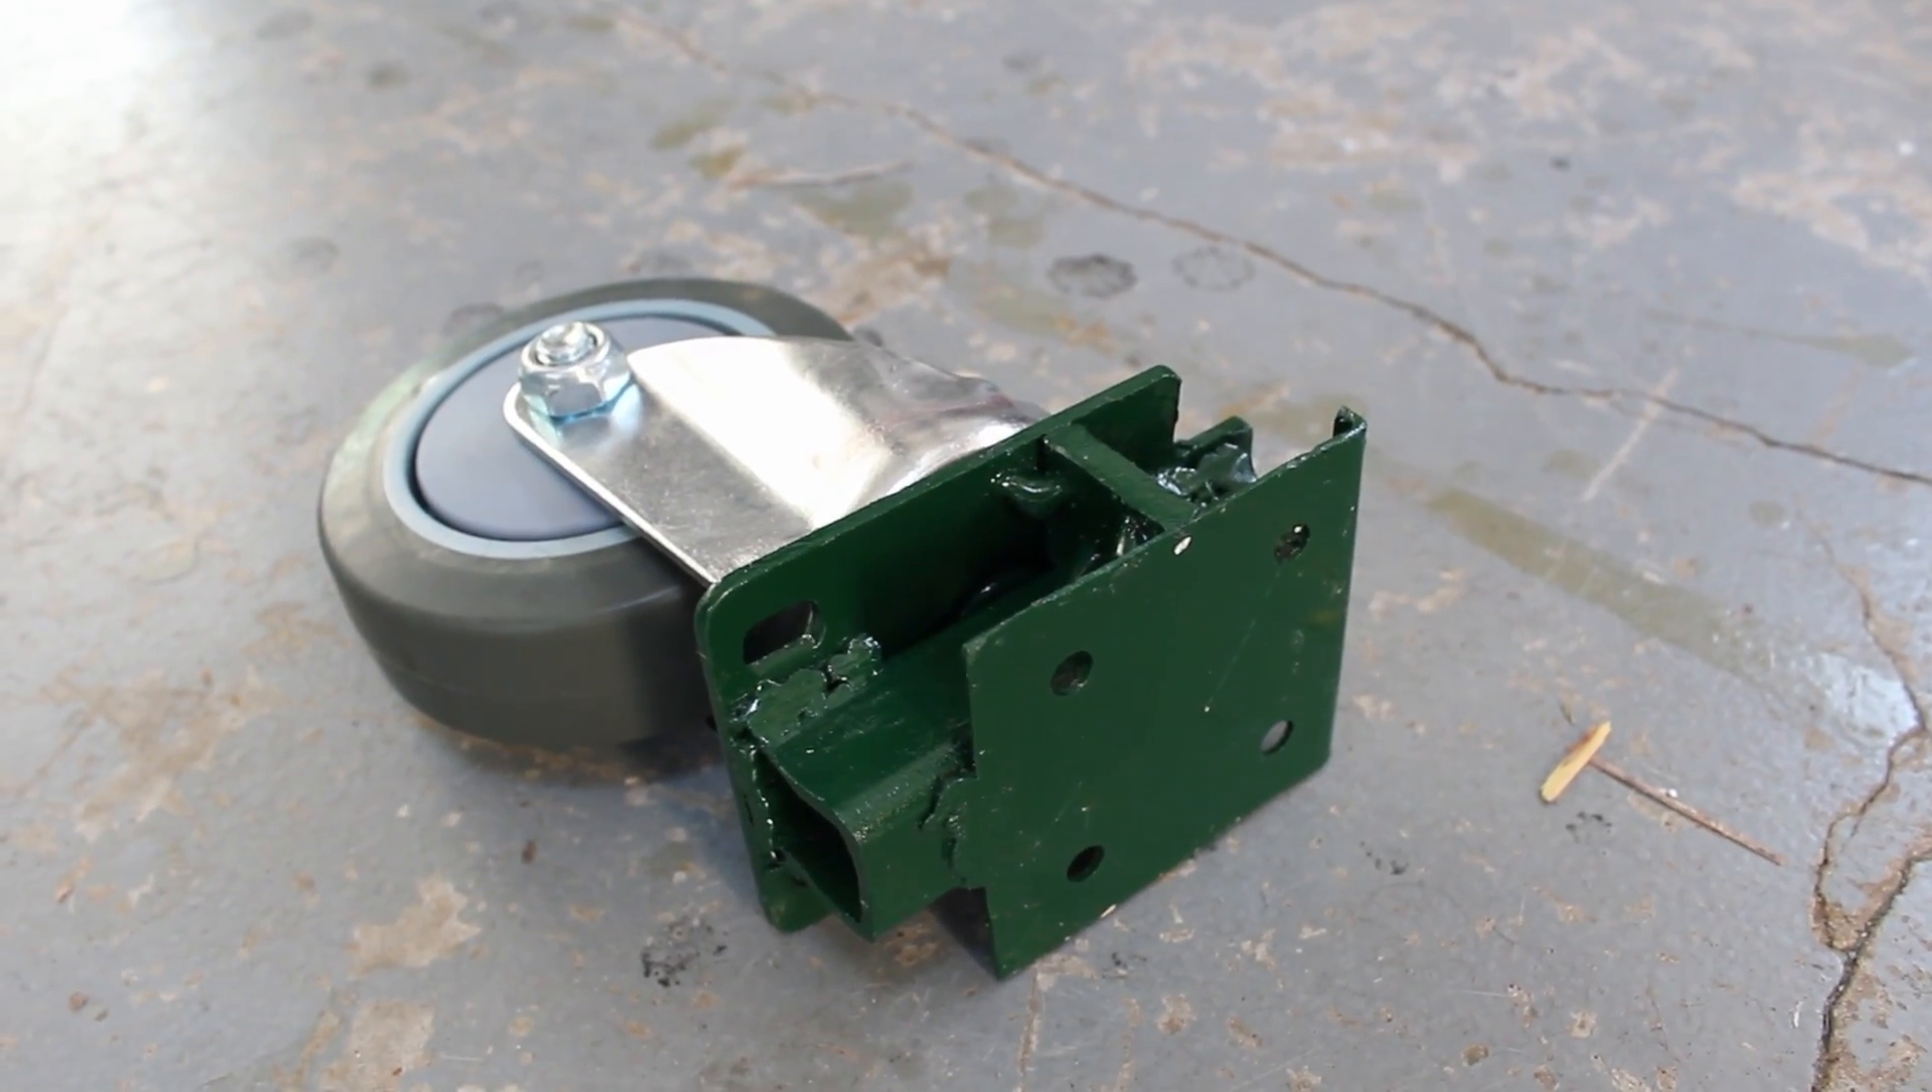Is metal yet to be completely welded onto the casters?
No.